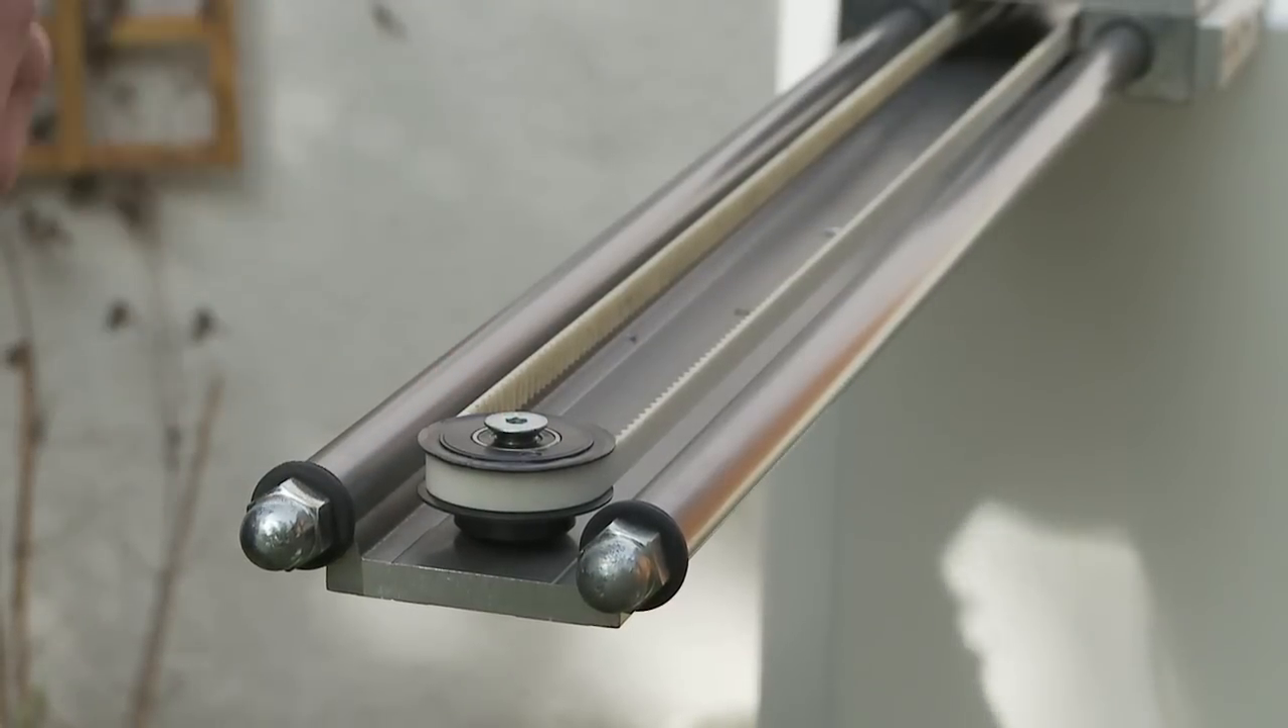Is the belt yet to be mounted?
No.